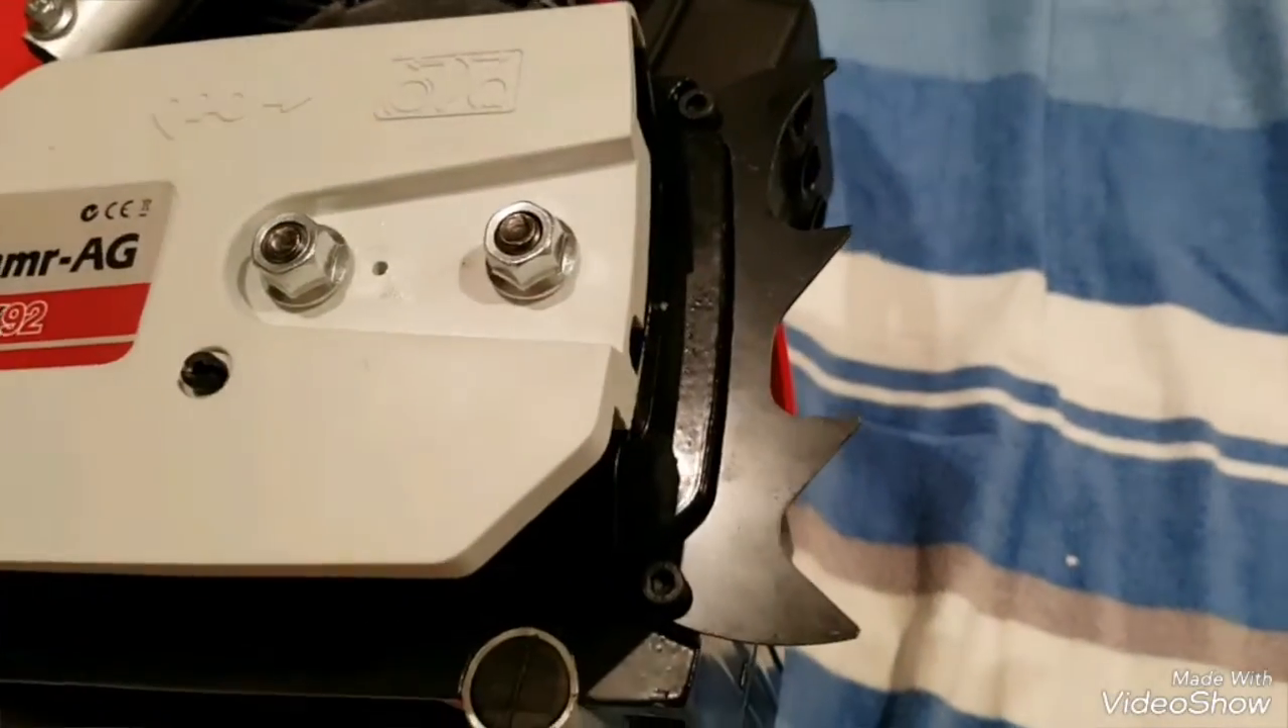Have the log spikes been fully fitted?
Yes.